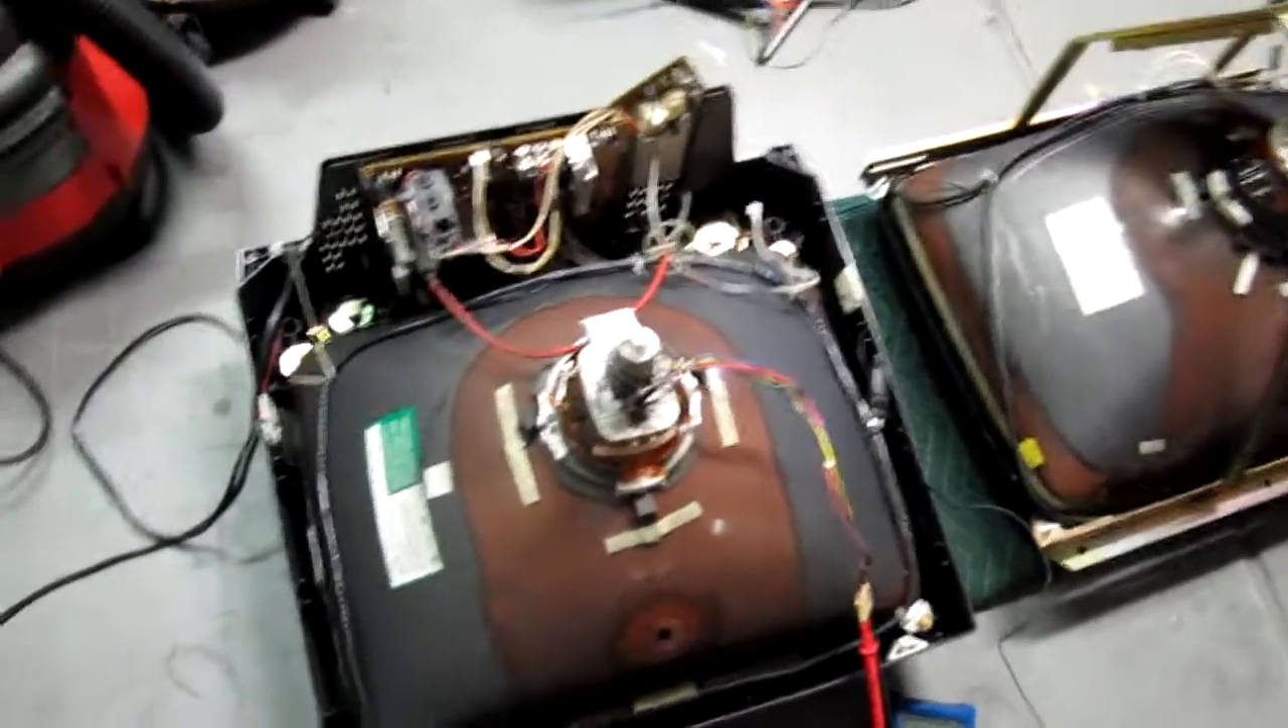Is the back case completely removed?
Yes.